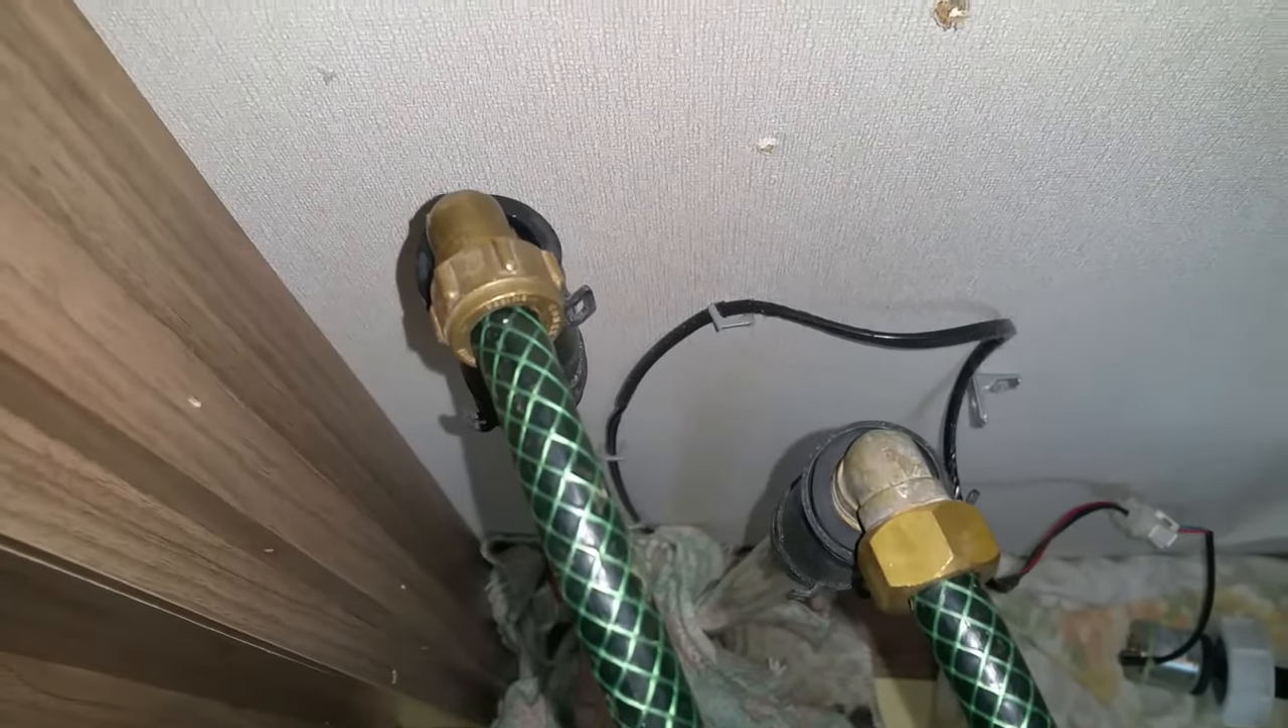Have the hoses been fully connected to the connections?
Yes.